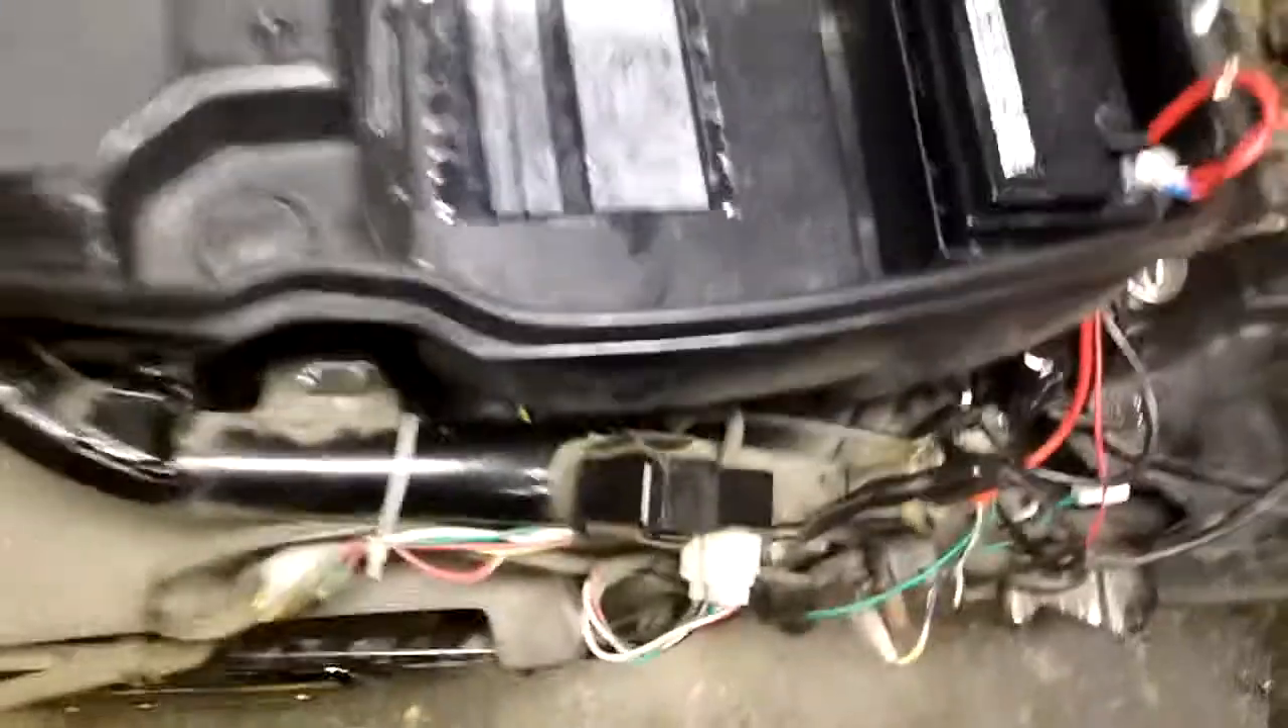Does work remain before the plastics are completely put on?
Yes.